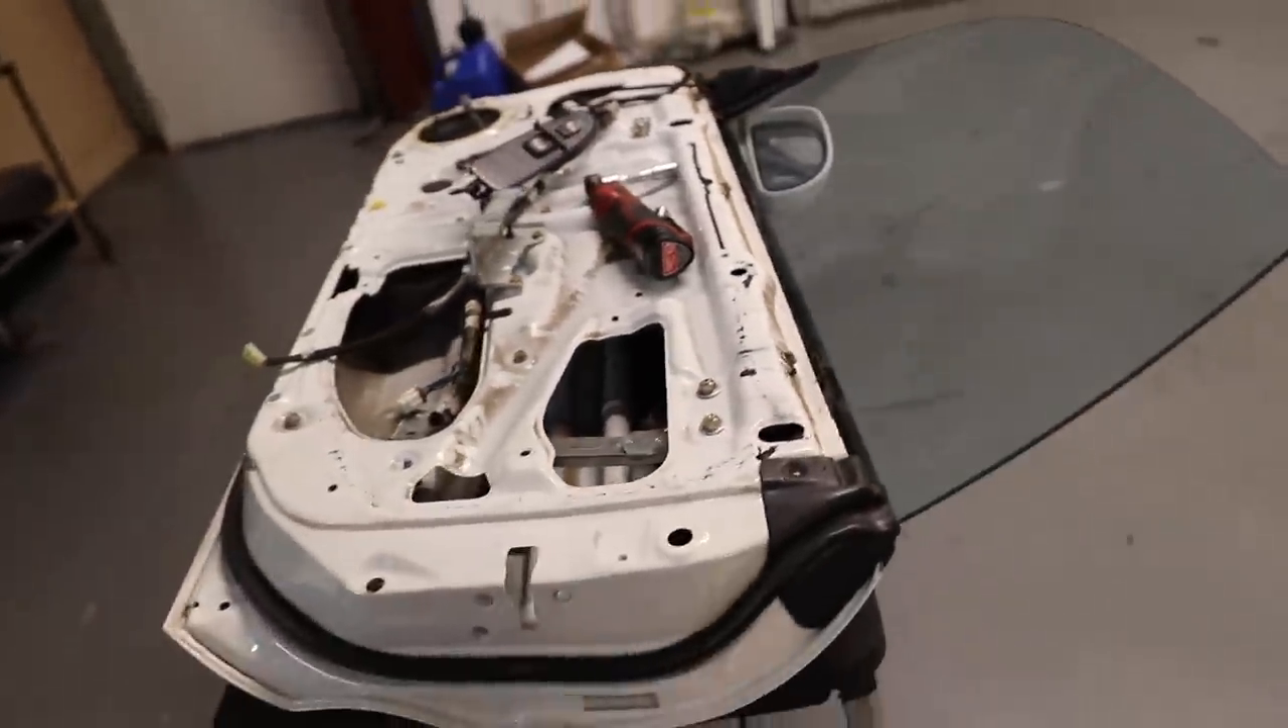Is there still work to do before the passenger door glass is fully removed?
Yes.